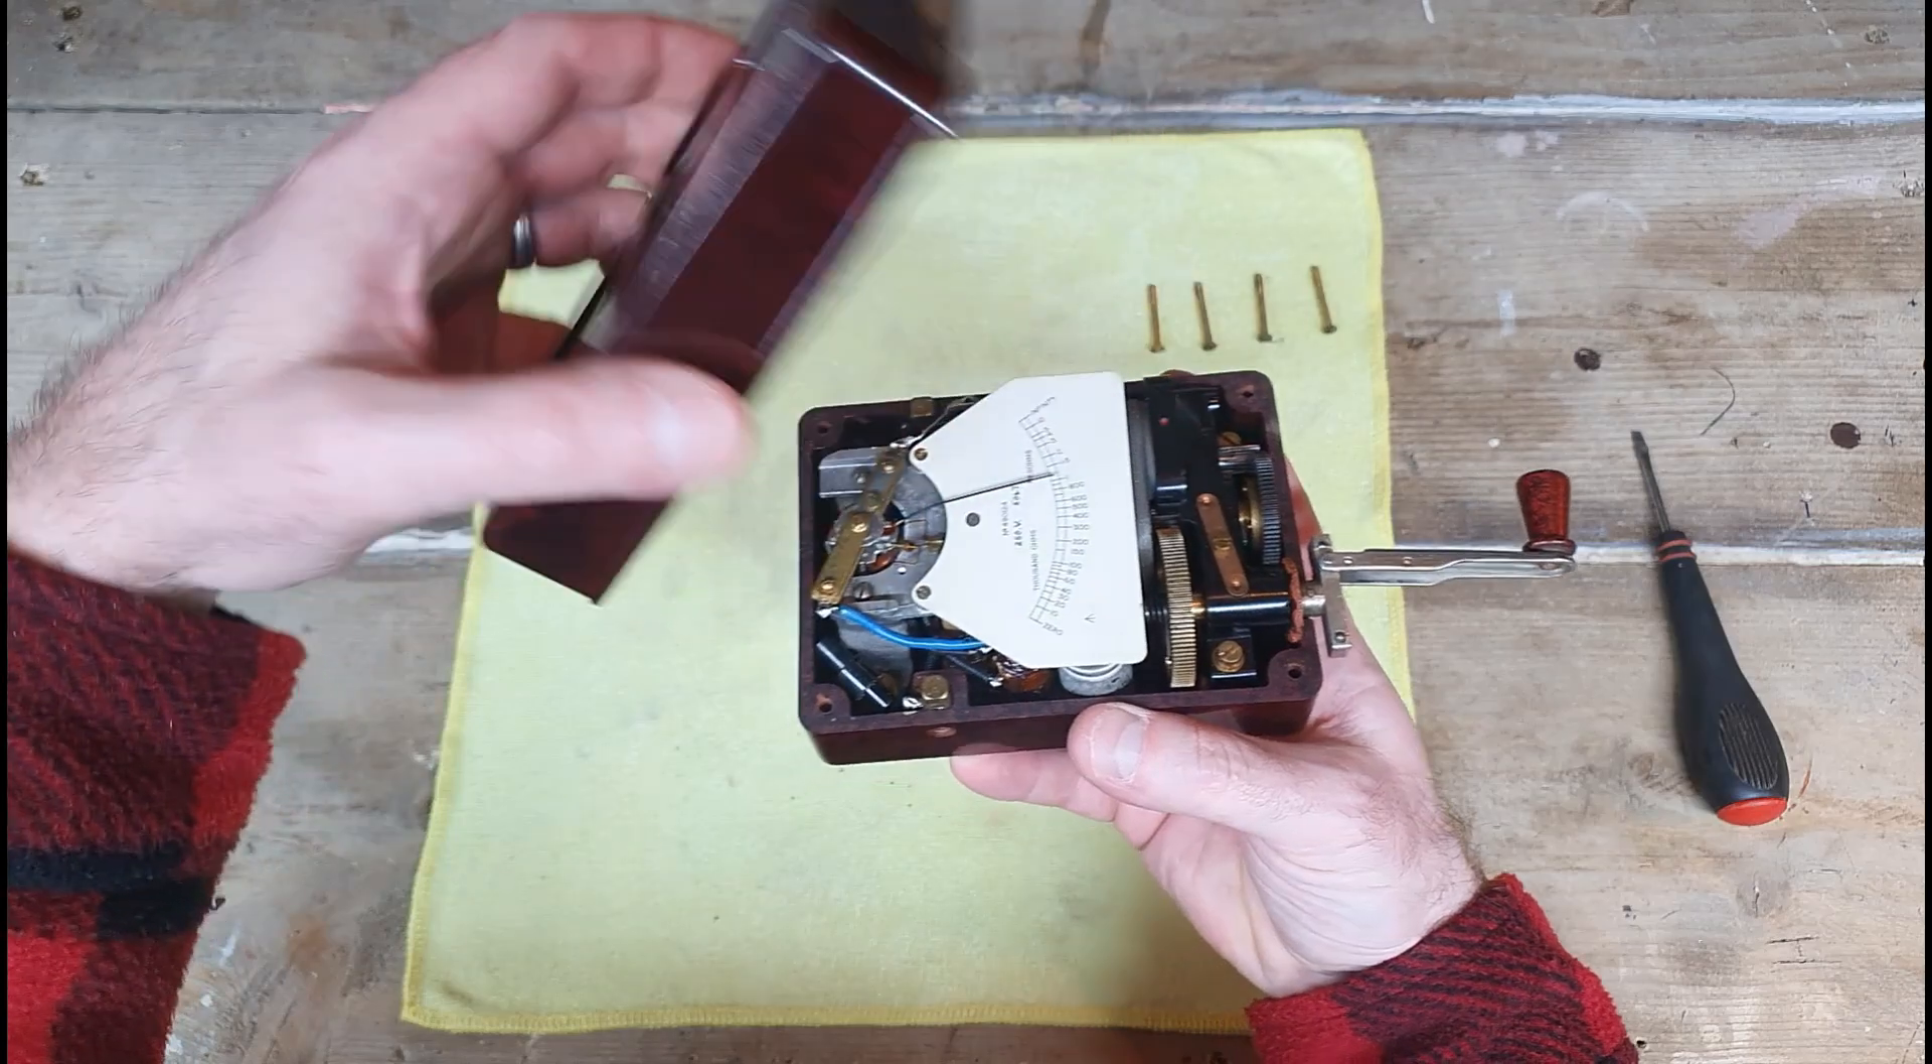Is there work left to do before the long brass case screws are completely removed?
No.